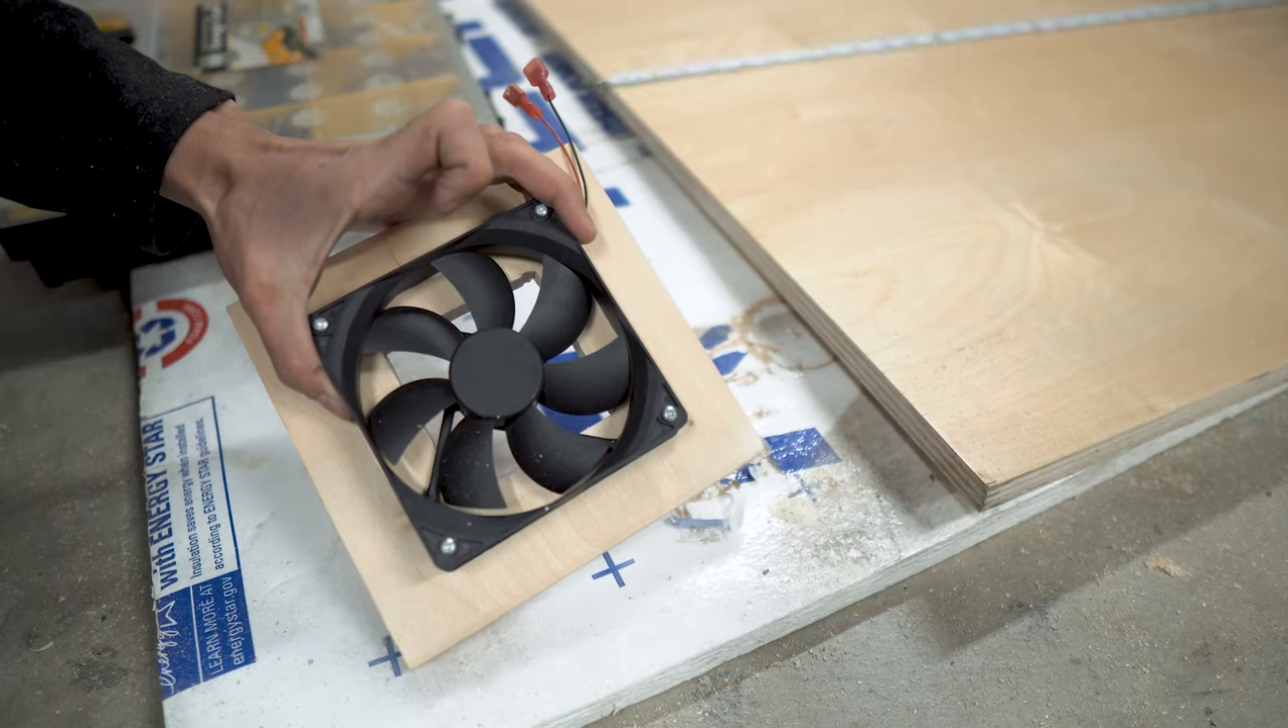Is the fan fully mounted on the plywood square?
Yes.